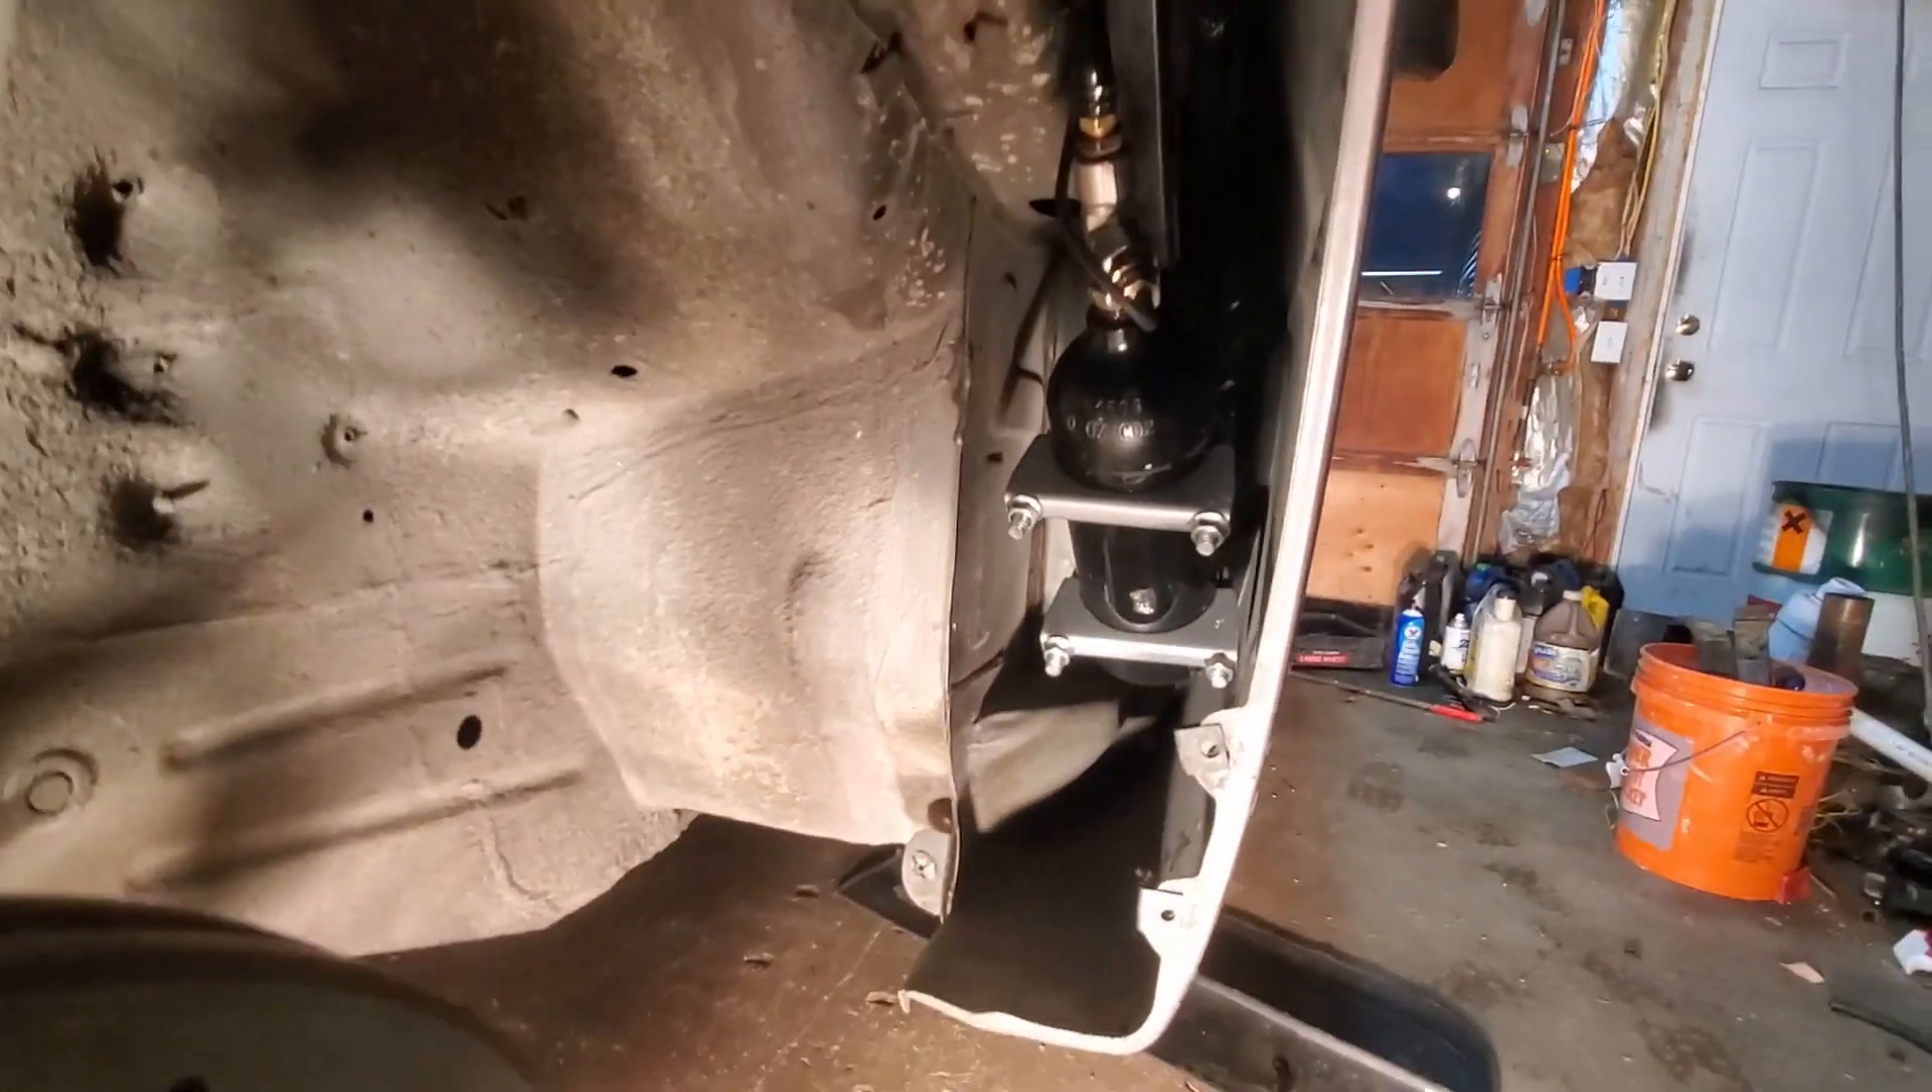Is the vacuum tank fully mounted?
Yes.